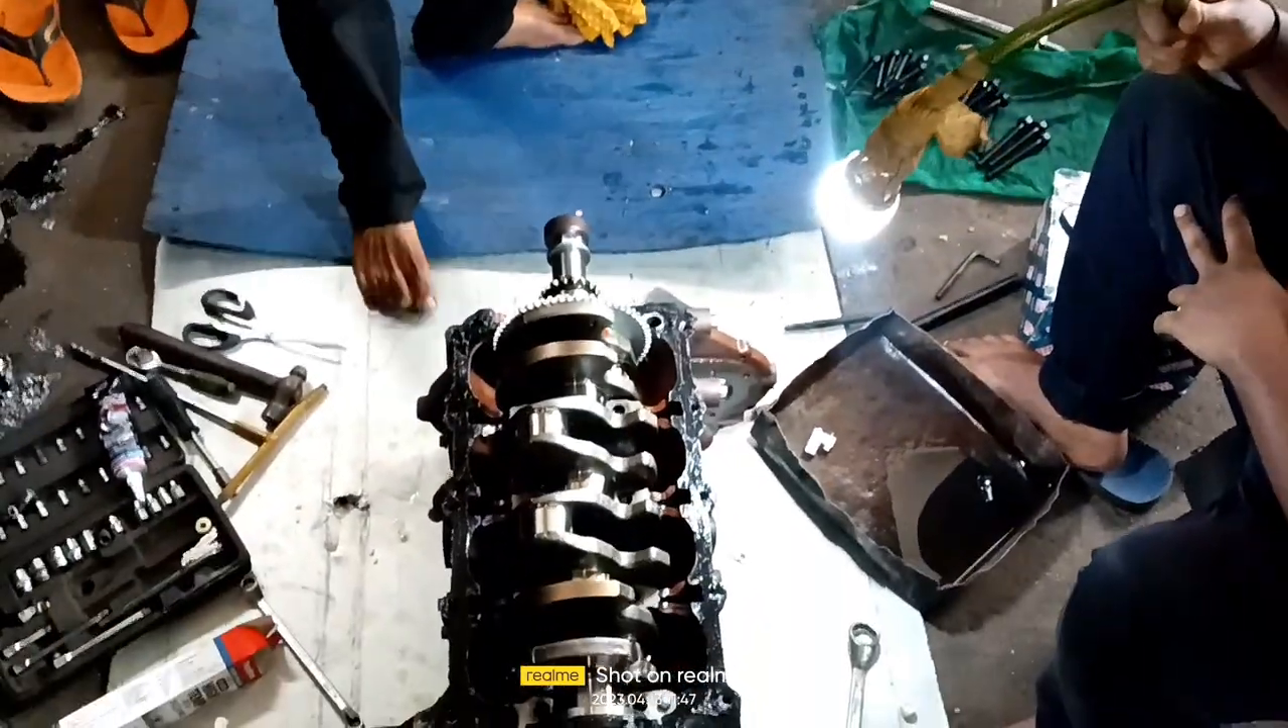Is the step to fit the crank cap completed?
No.